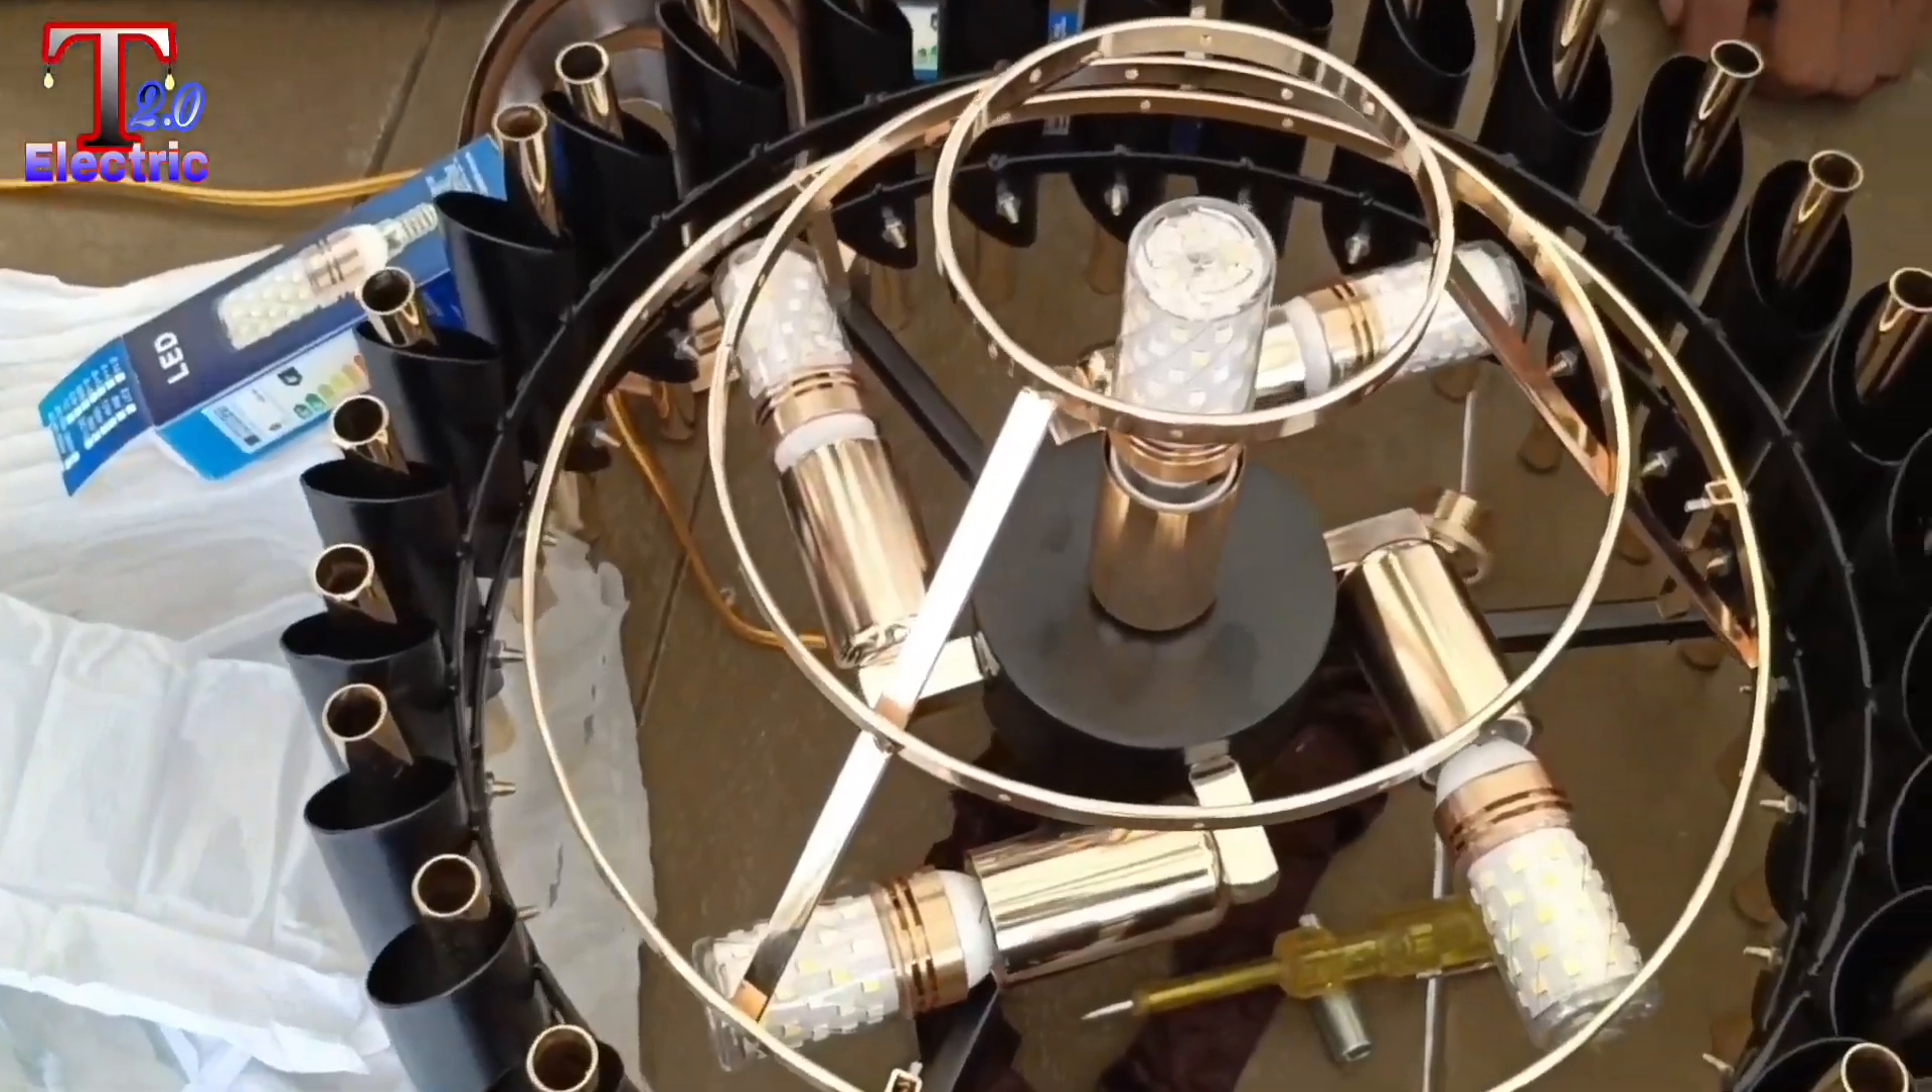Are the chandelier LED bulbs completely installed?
Yes.